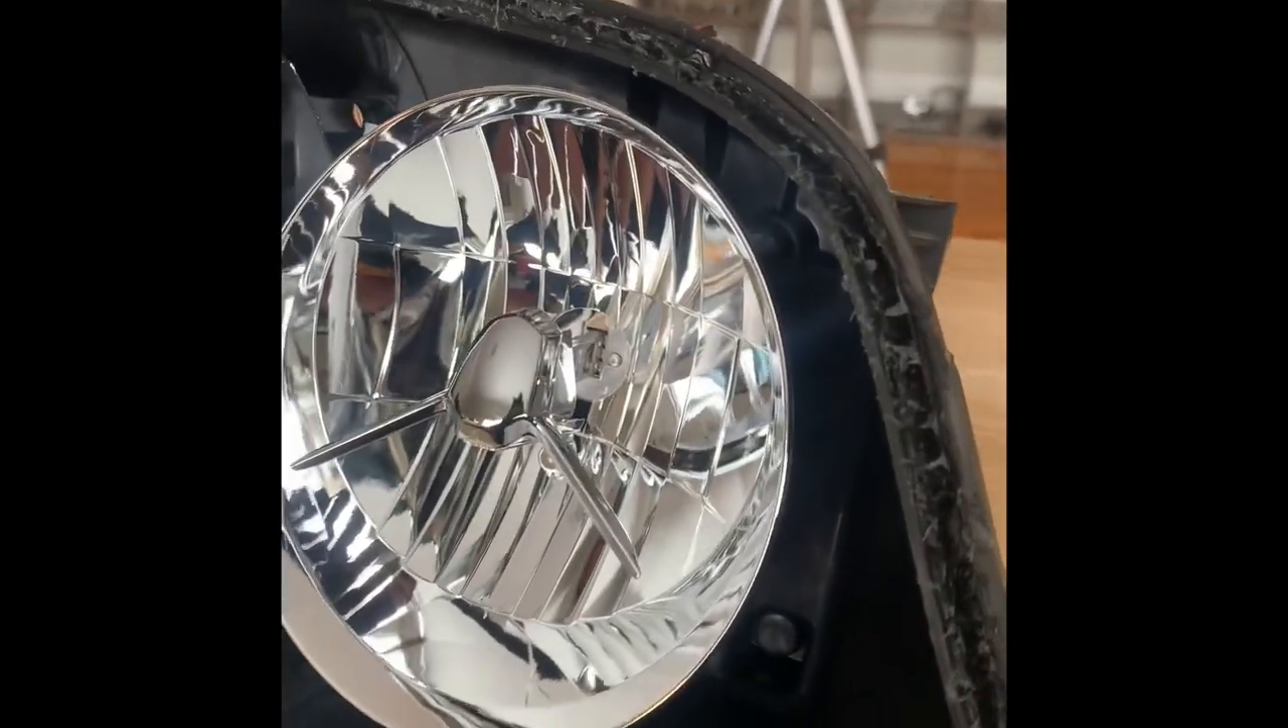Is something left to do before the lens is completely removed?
No.